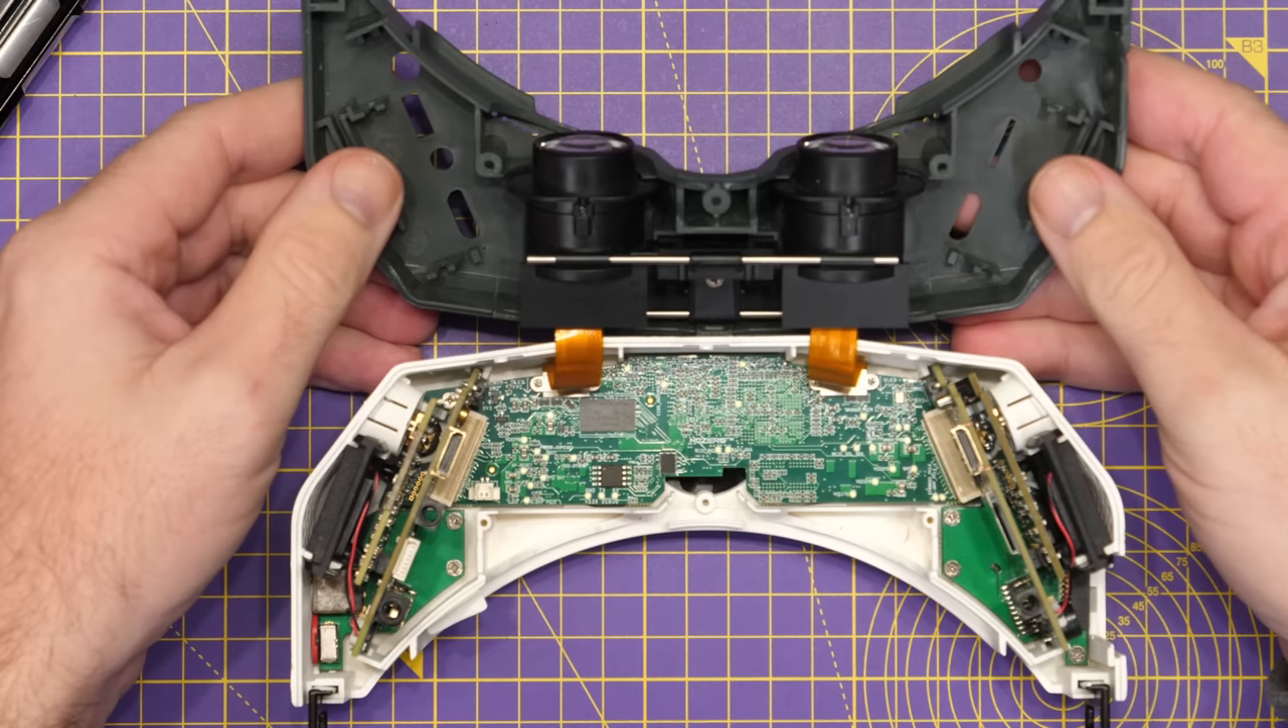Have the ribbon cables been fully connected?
Yes.